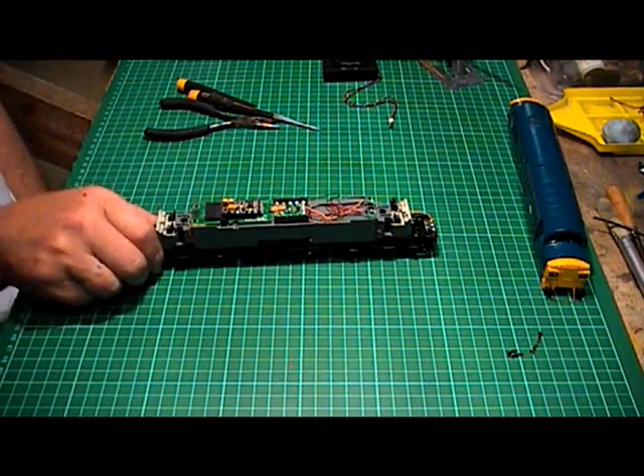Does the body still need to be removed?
No.